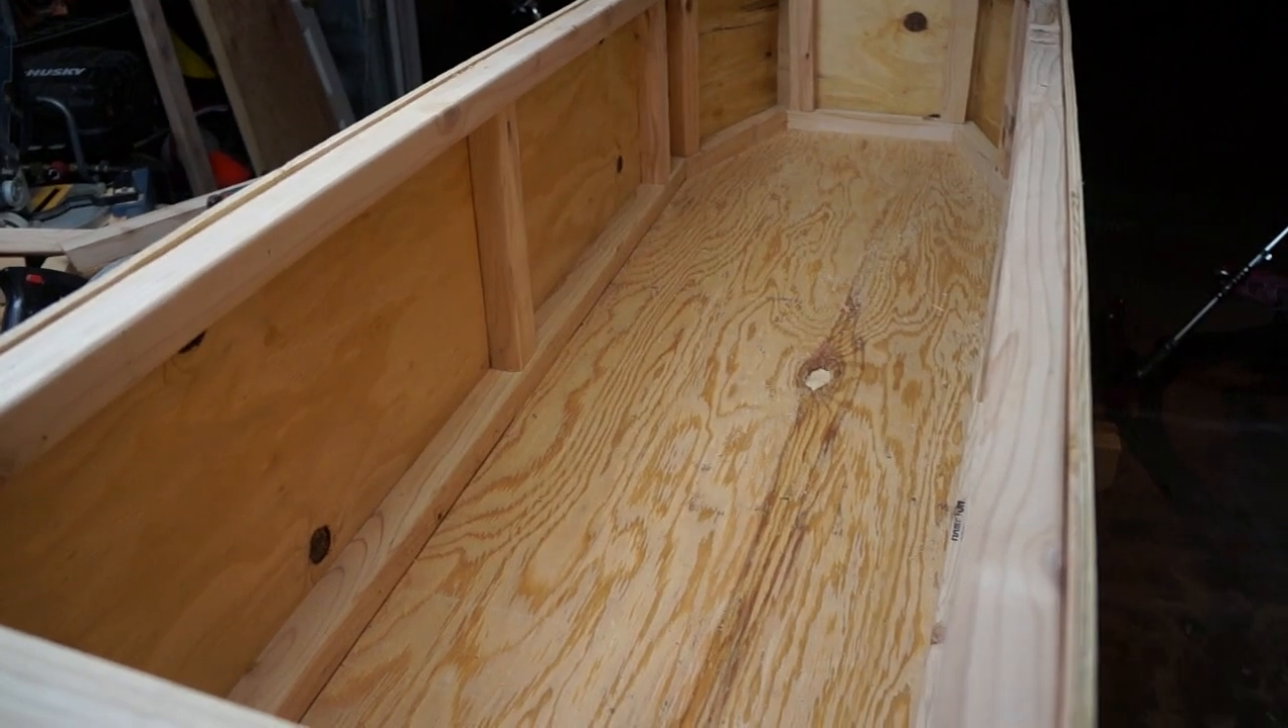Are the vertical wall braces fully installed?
Yes.